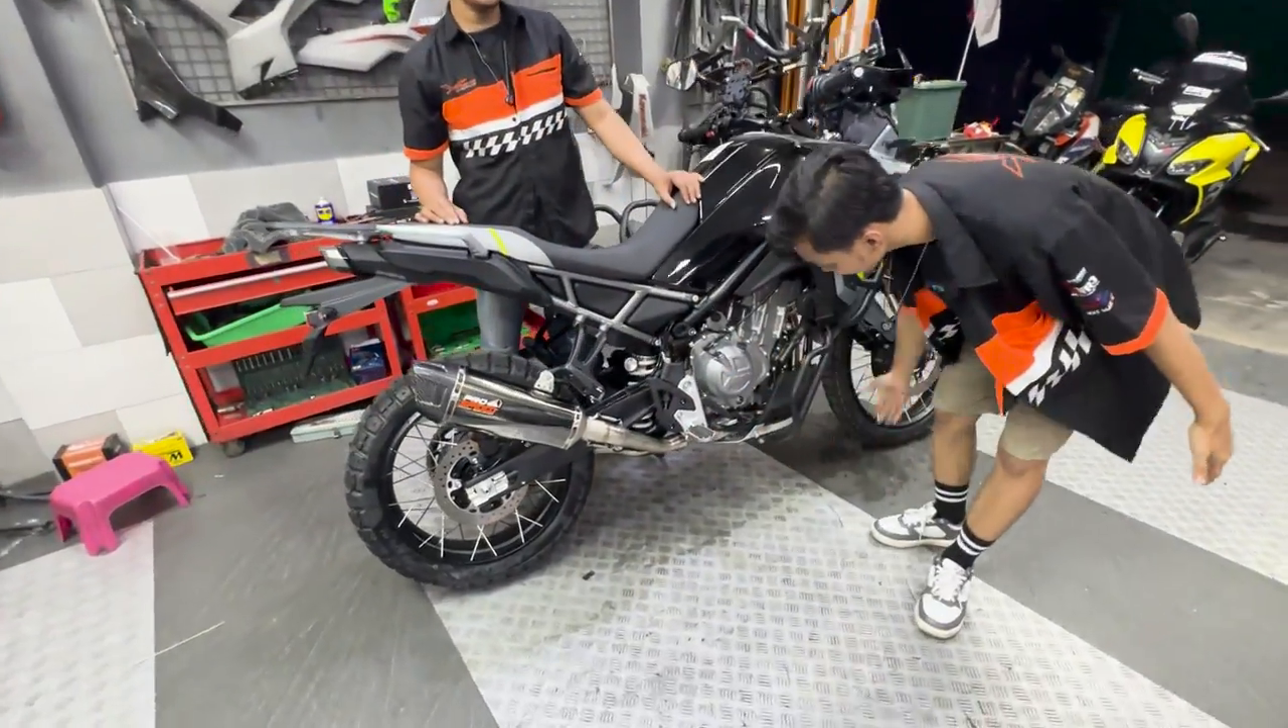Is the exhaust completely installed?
Yes.